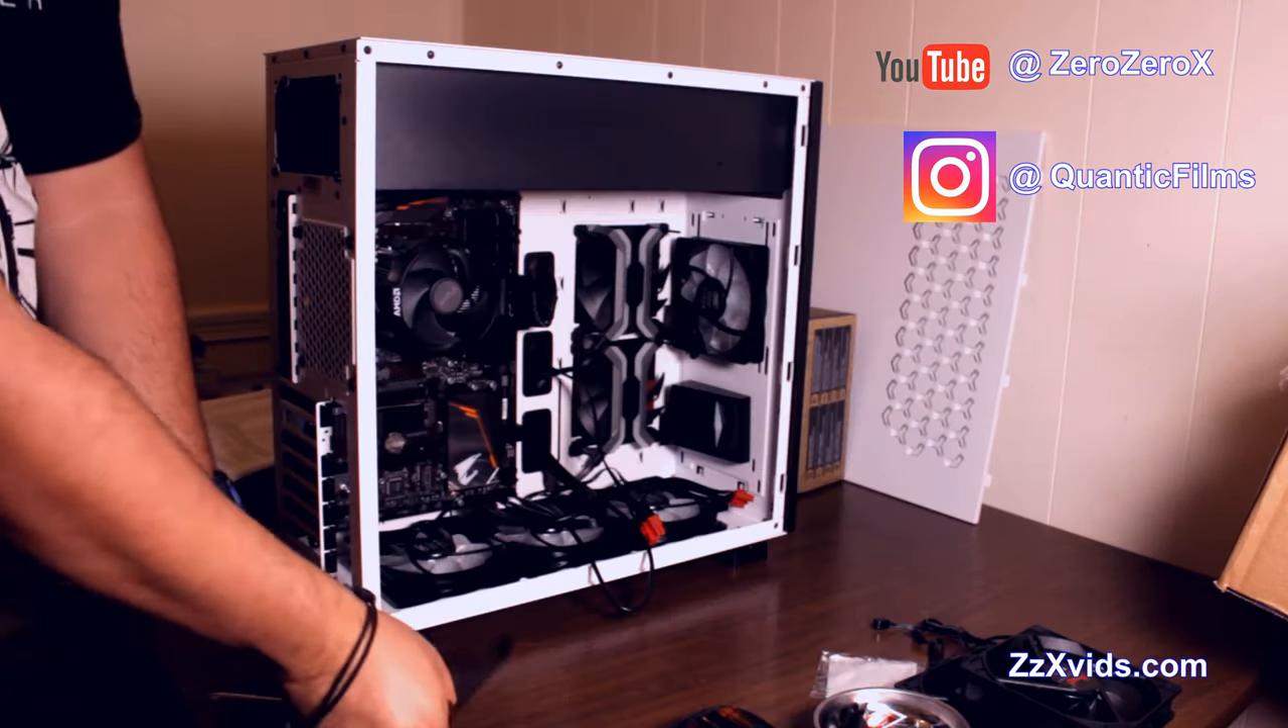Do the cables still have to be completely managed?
Yes.